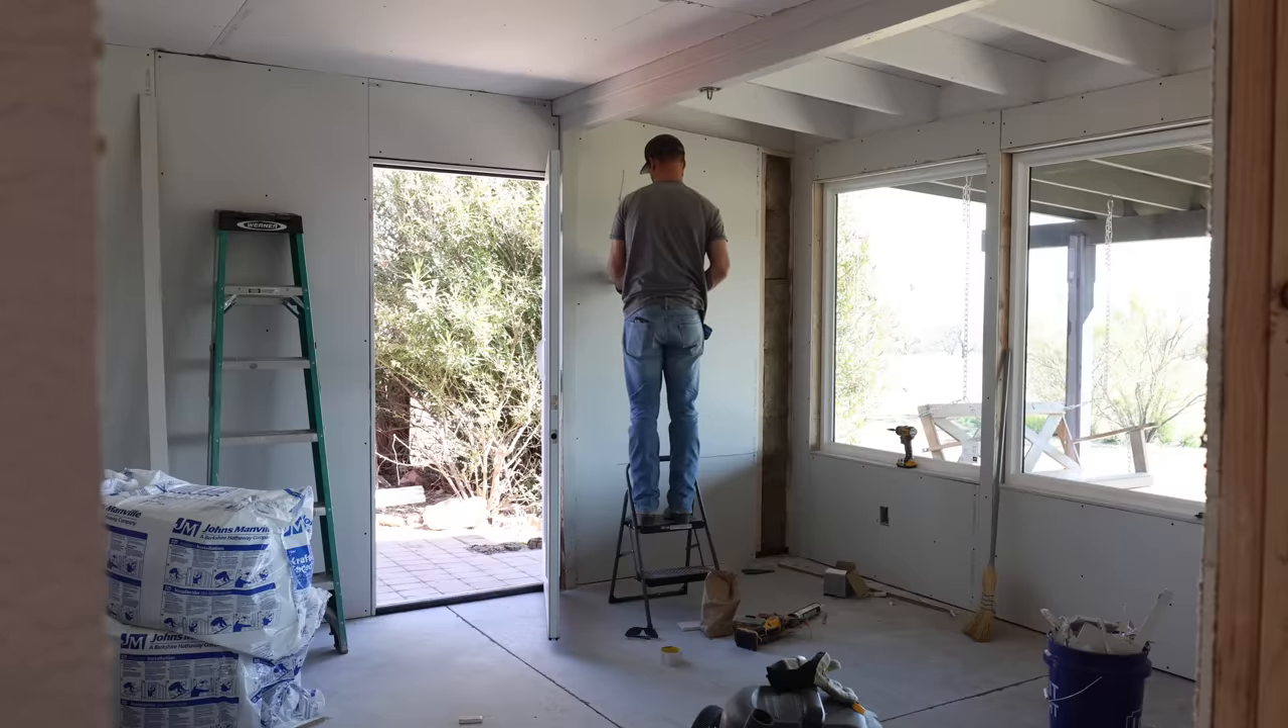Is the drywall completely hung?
No.